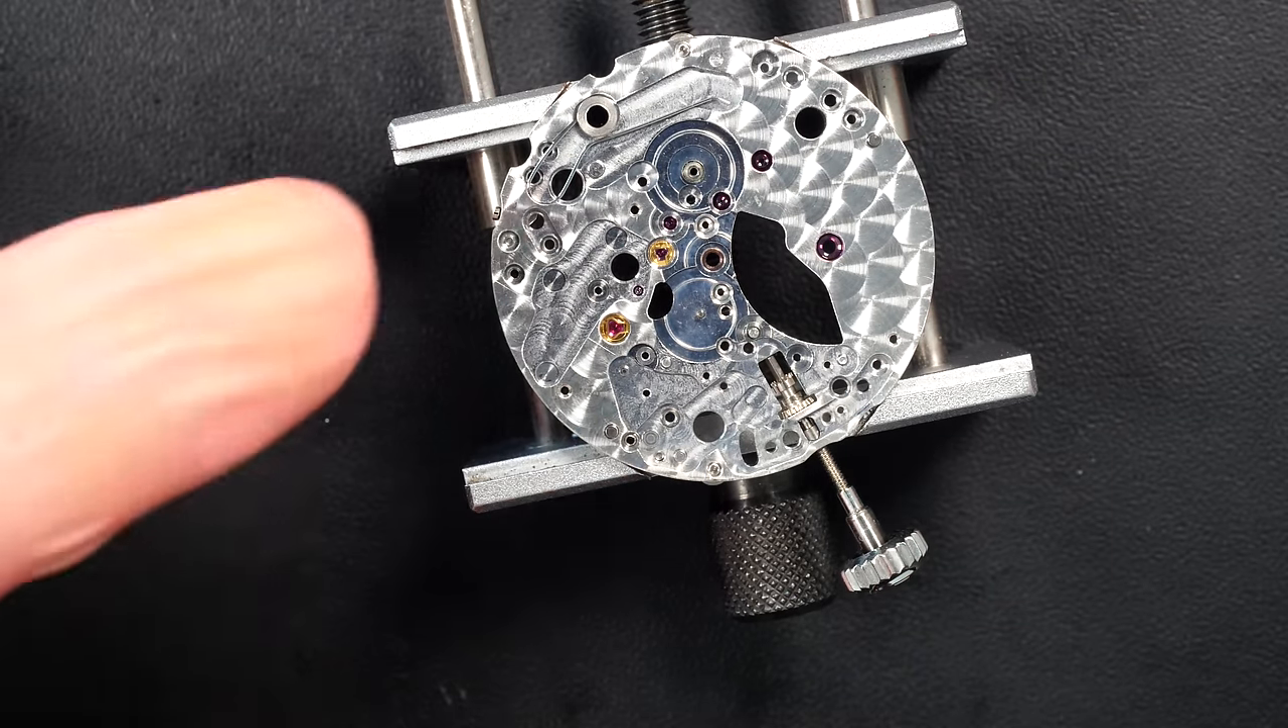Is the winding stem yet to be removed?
Yes.